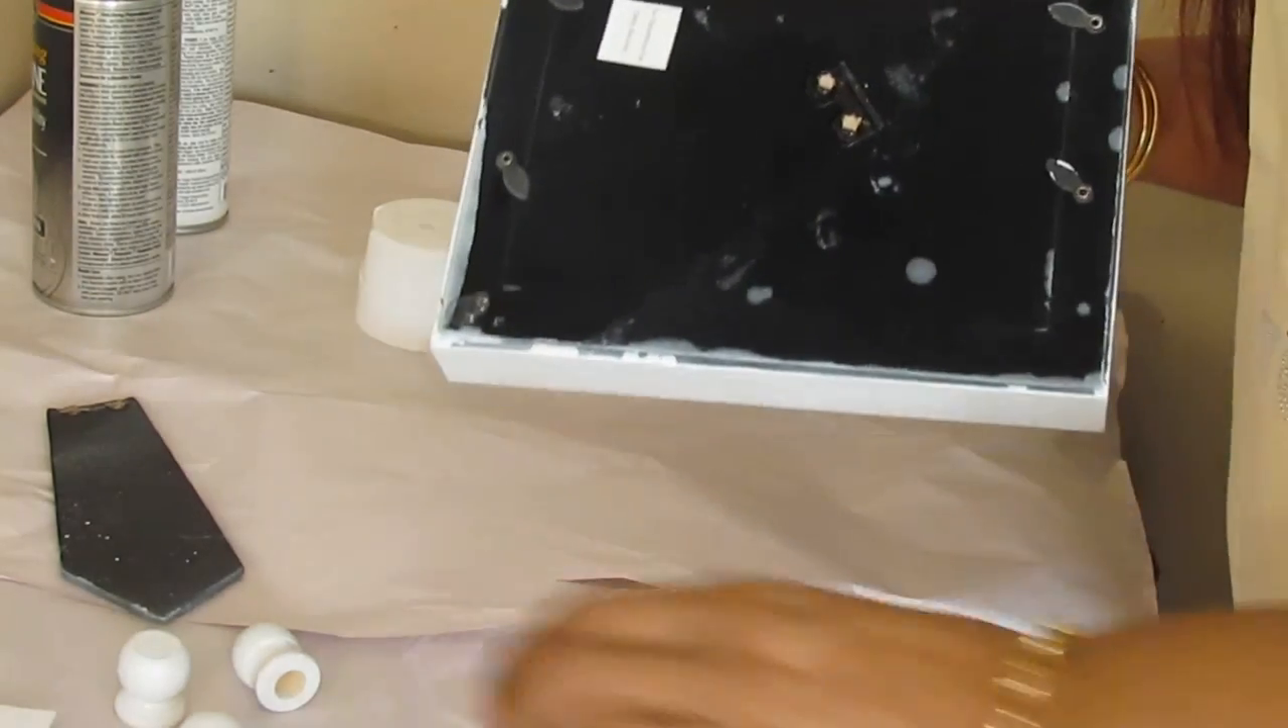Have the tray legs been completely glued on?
No.